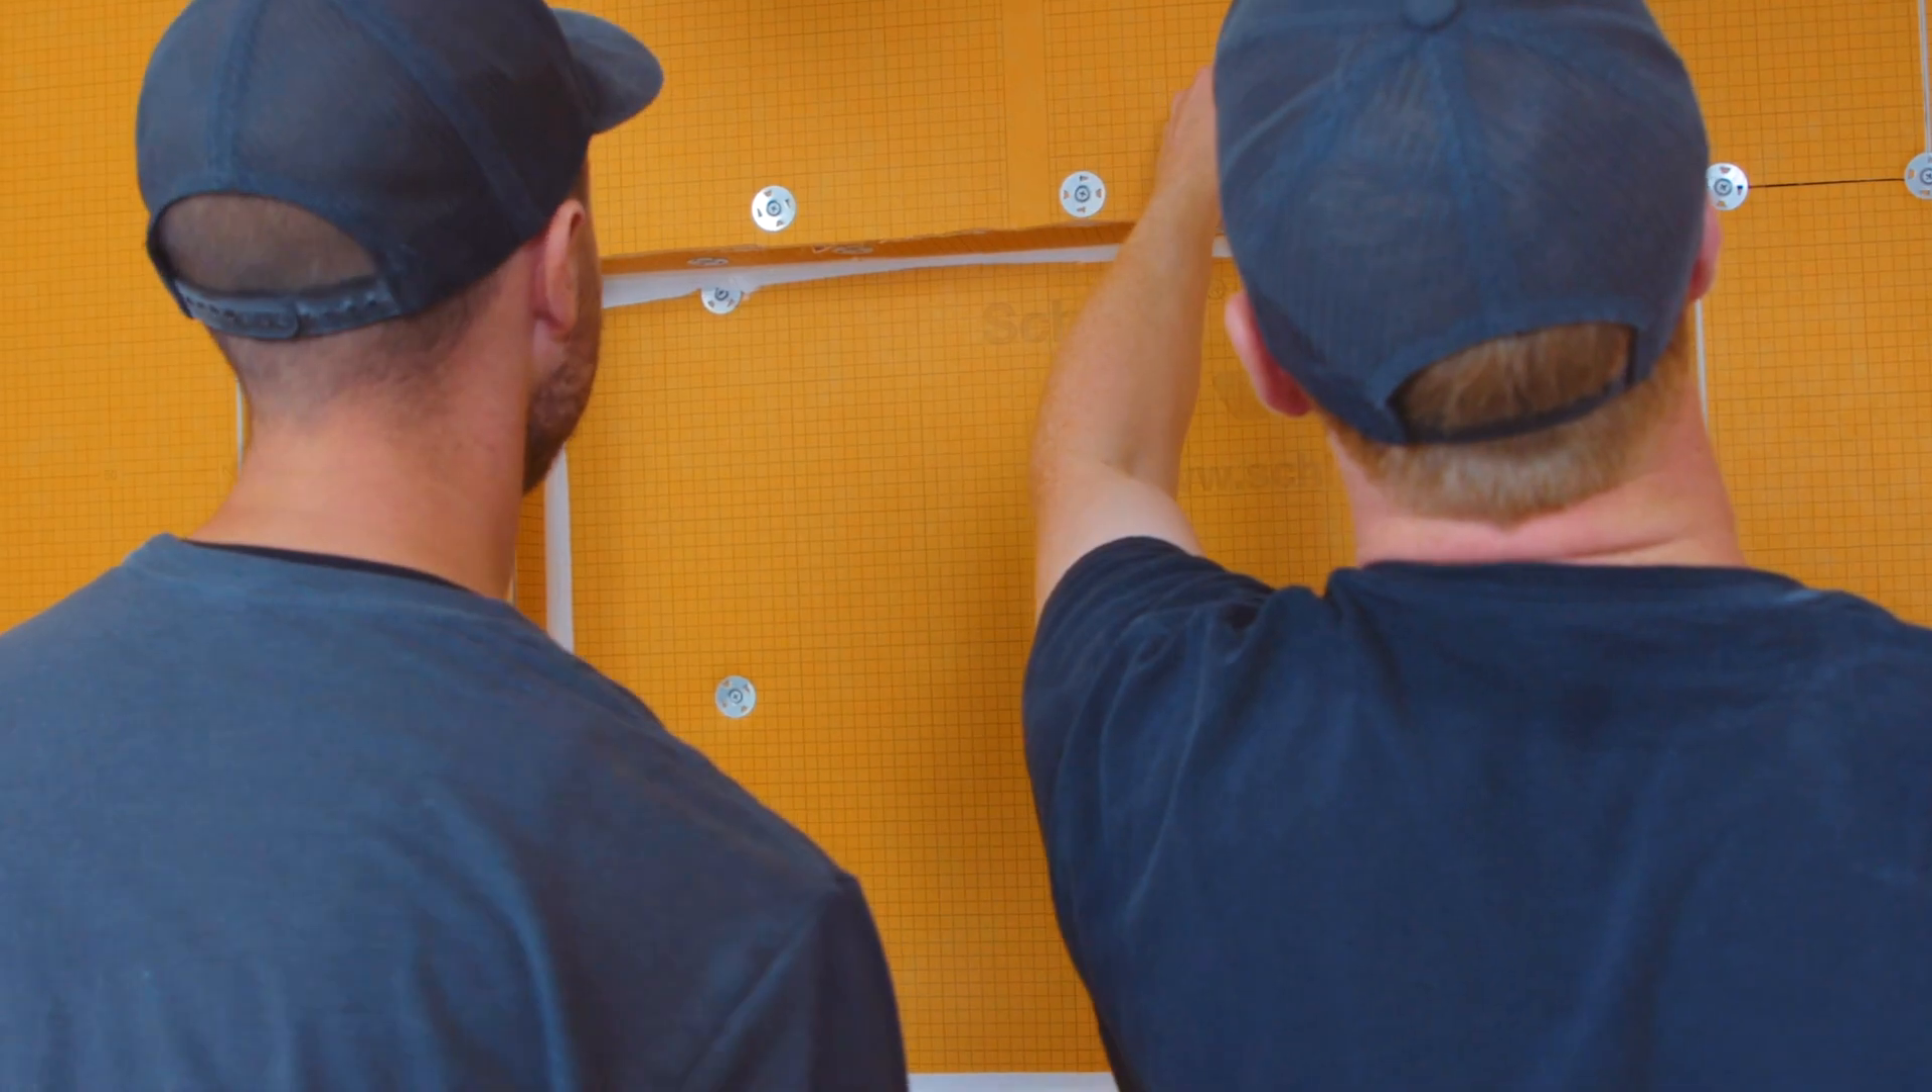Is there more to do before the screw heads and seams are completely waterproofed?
Yes.